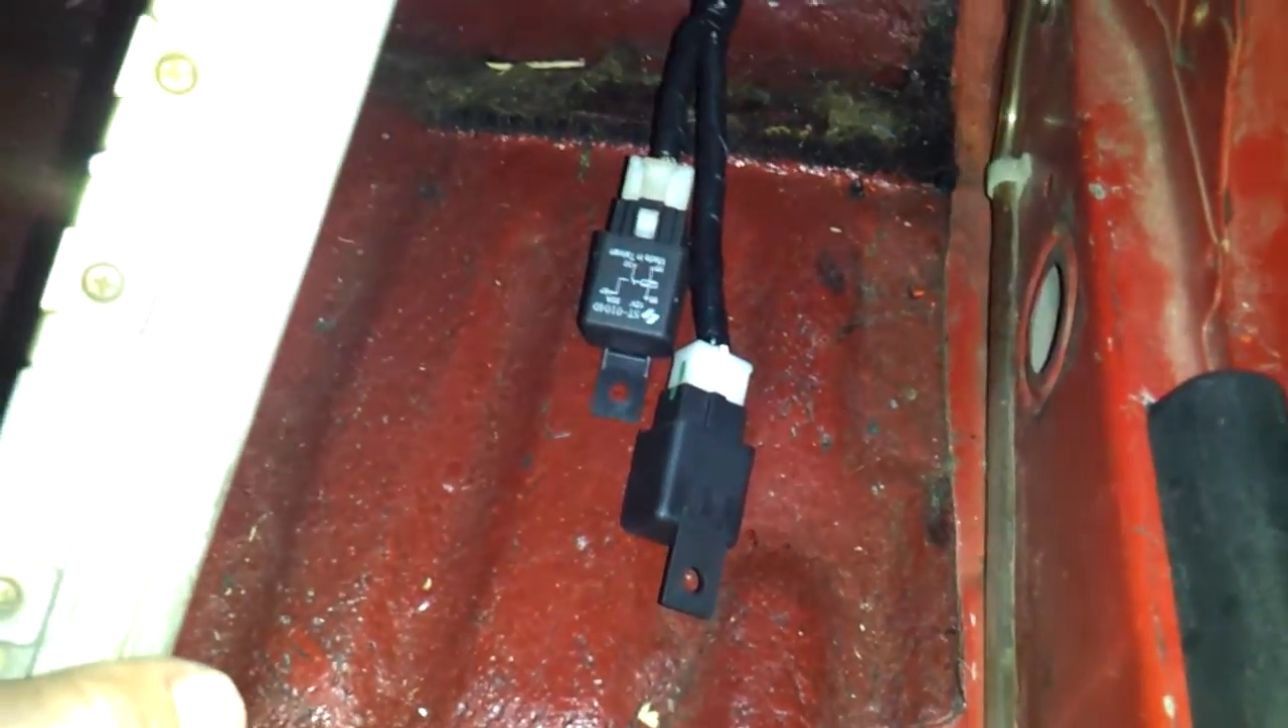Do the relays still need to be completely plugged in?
No.